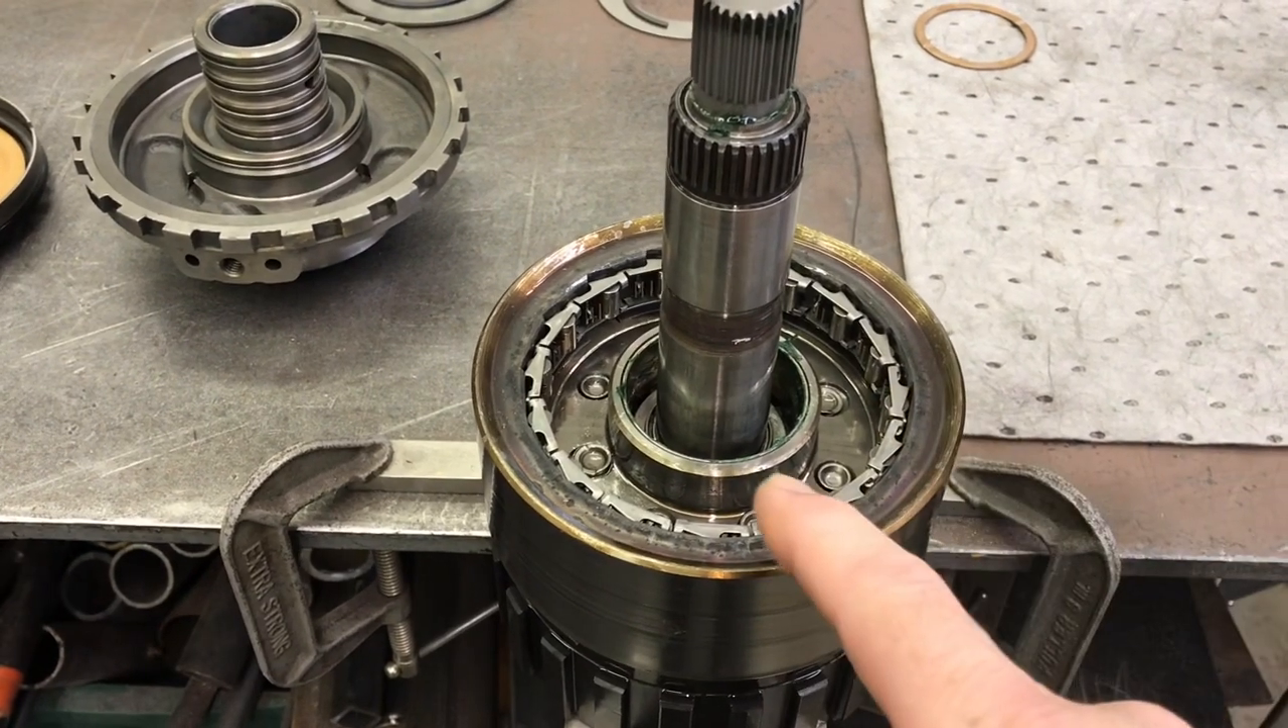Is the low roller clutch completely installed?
Yes.